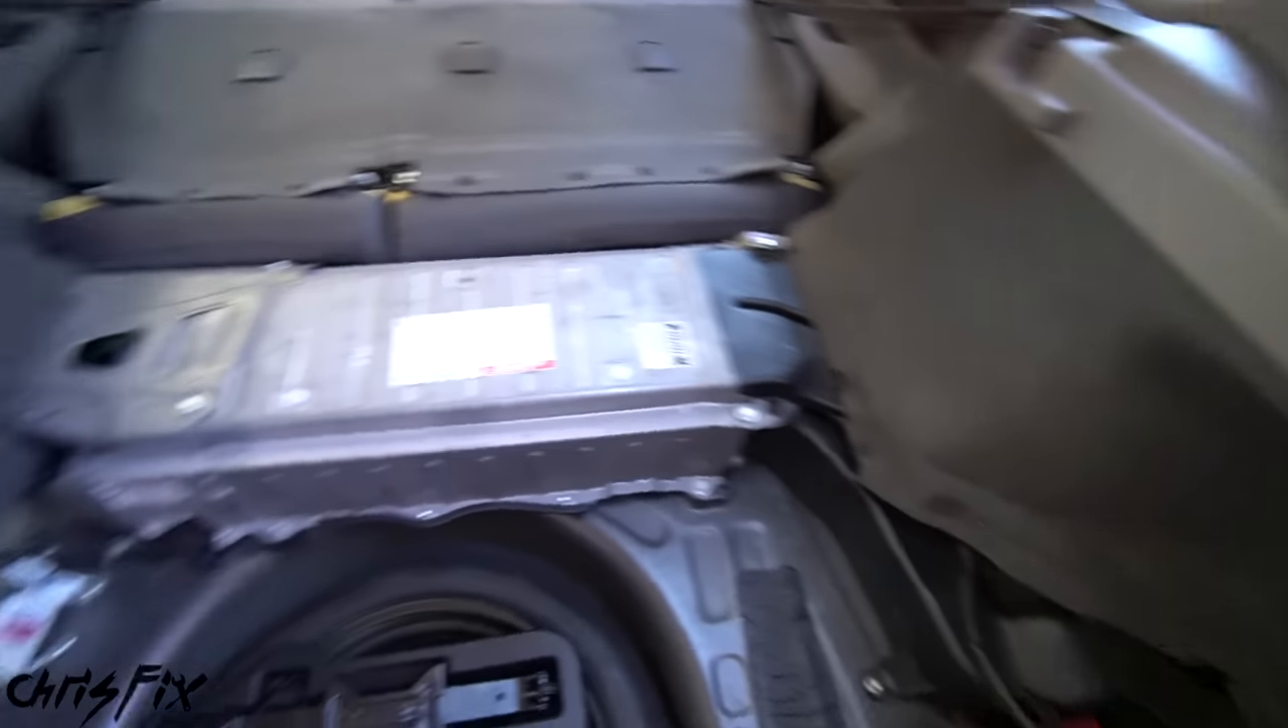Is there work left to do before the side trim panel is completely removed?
Yes.